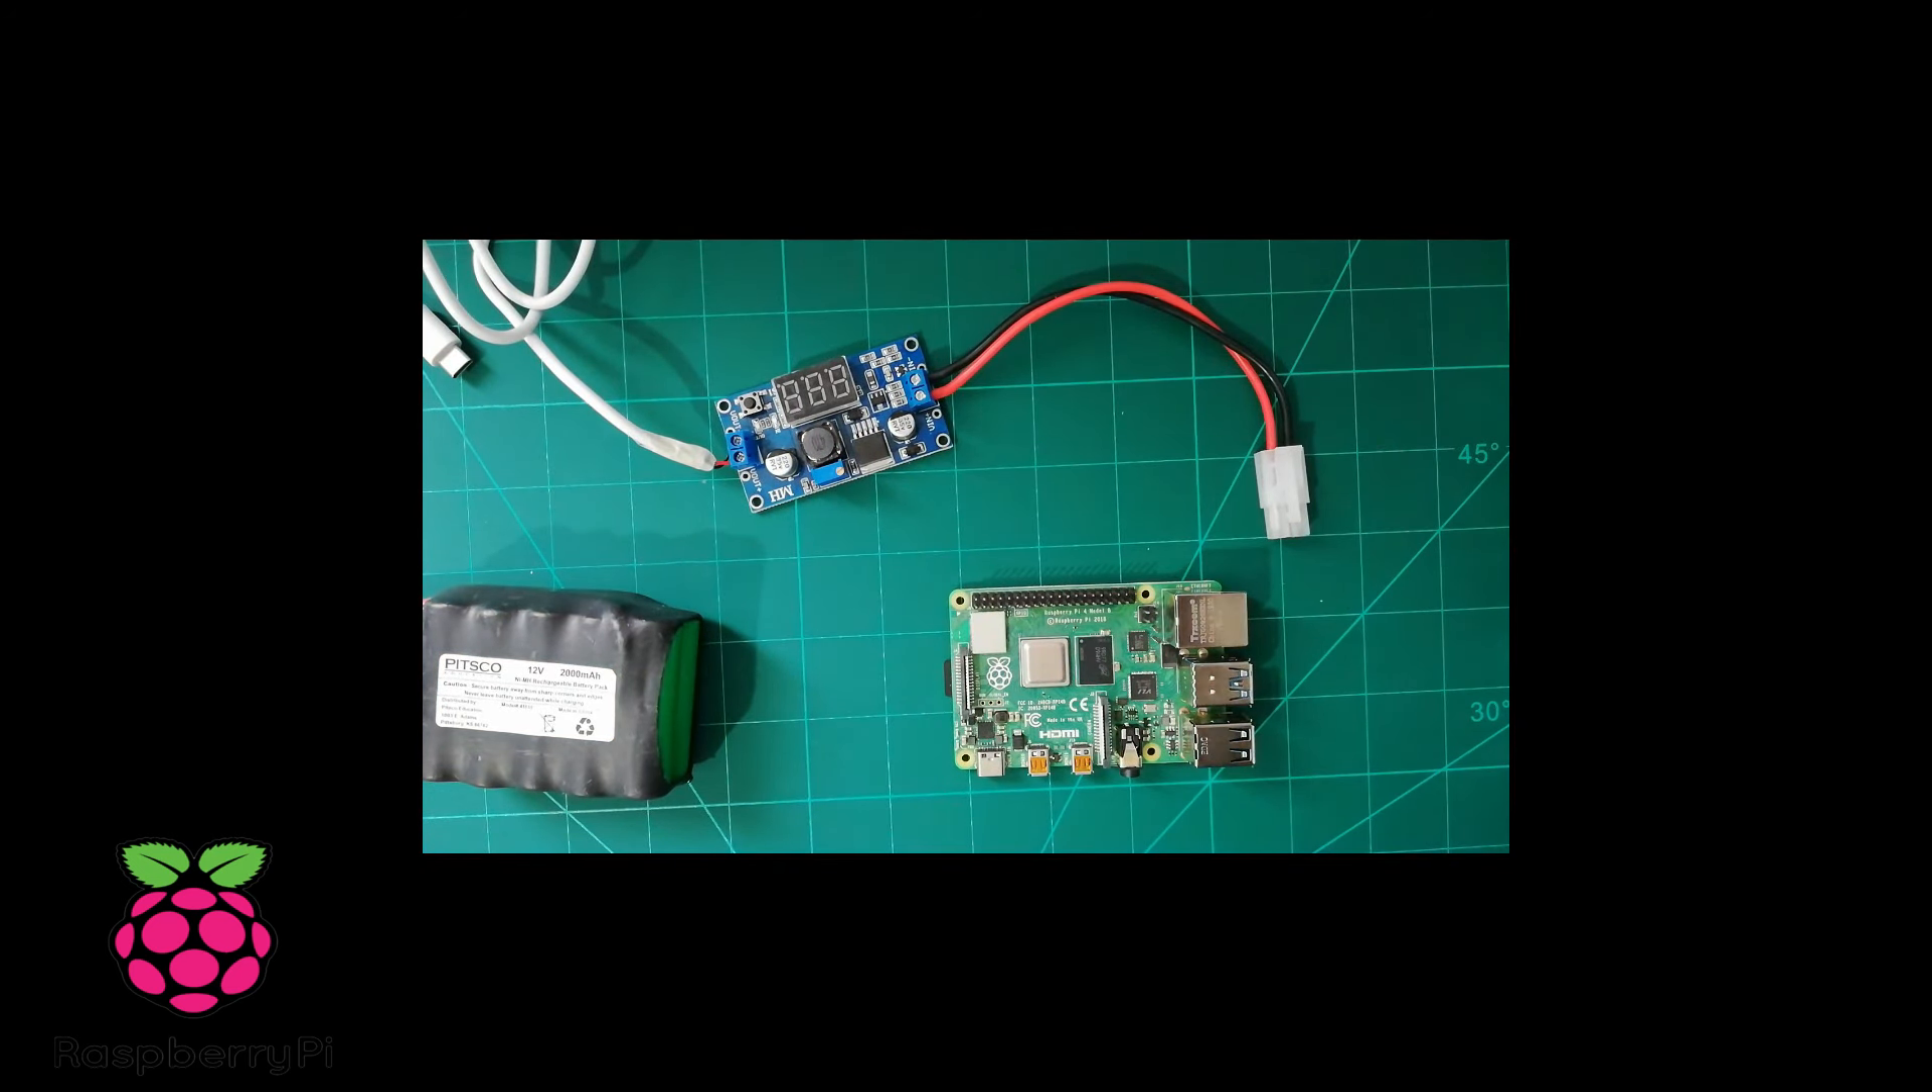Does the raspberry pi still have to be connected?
Yes.